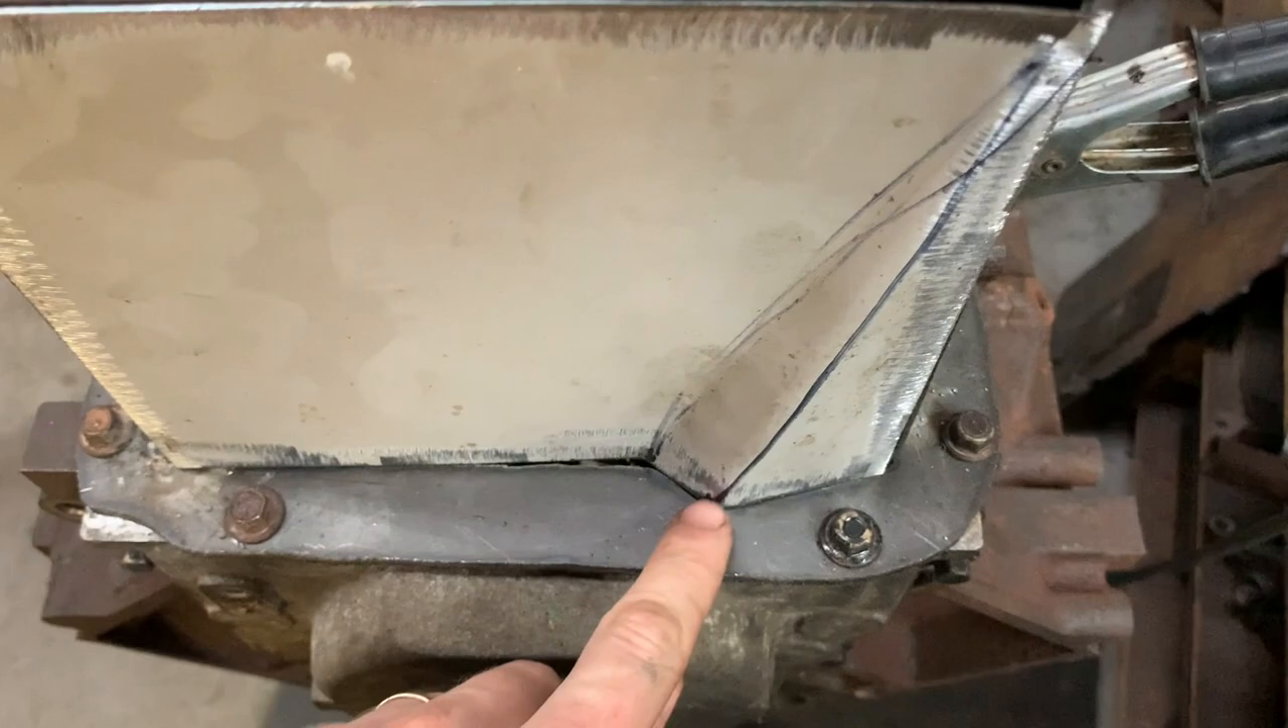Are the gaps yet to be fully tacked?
Yes.